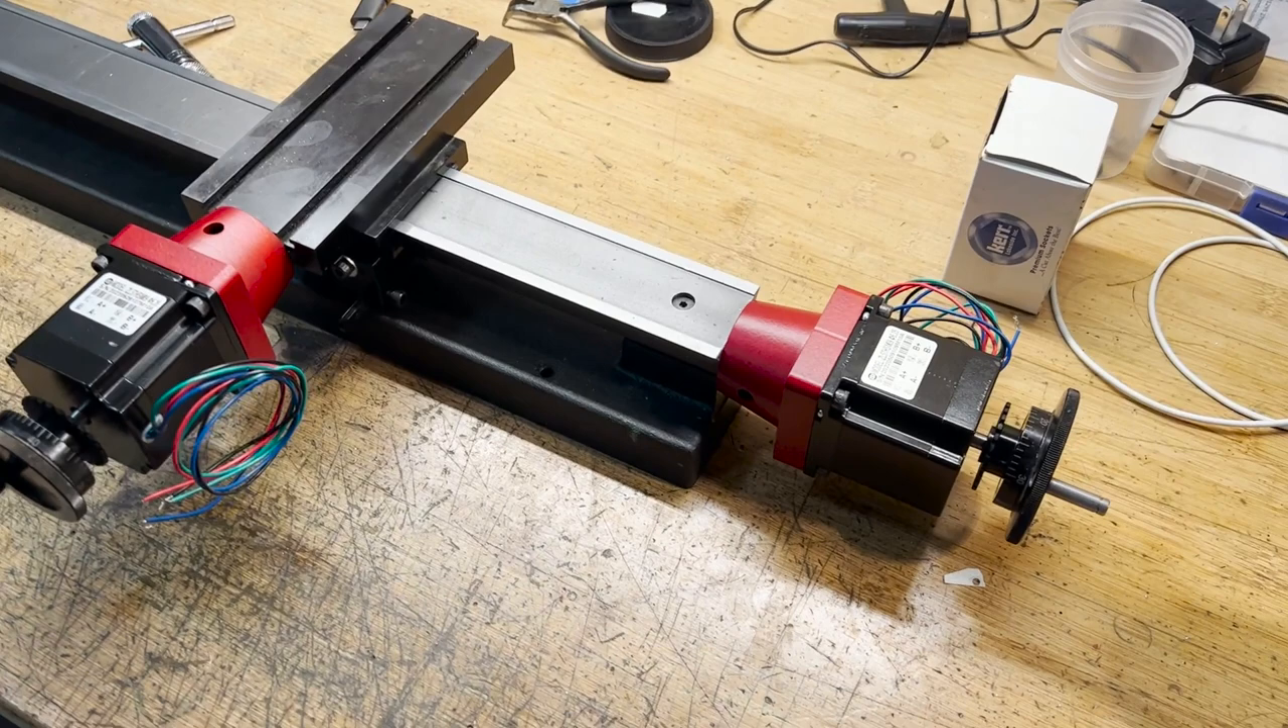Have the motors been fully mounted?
Yes.